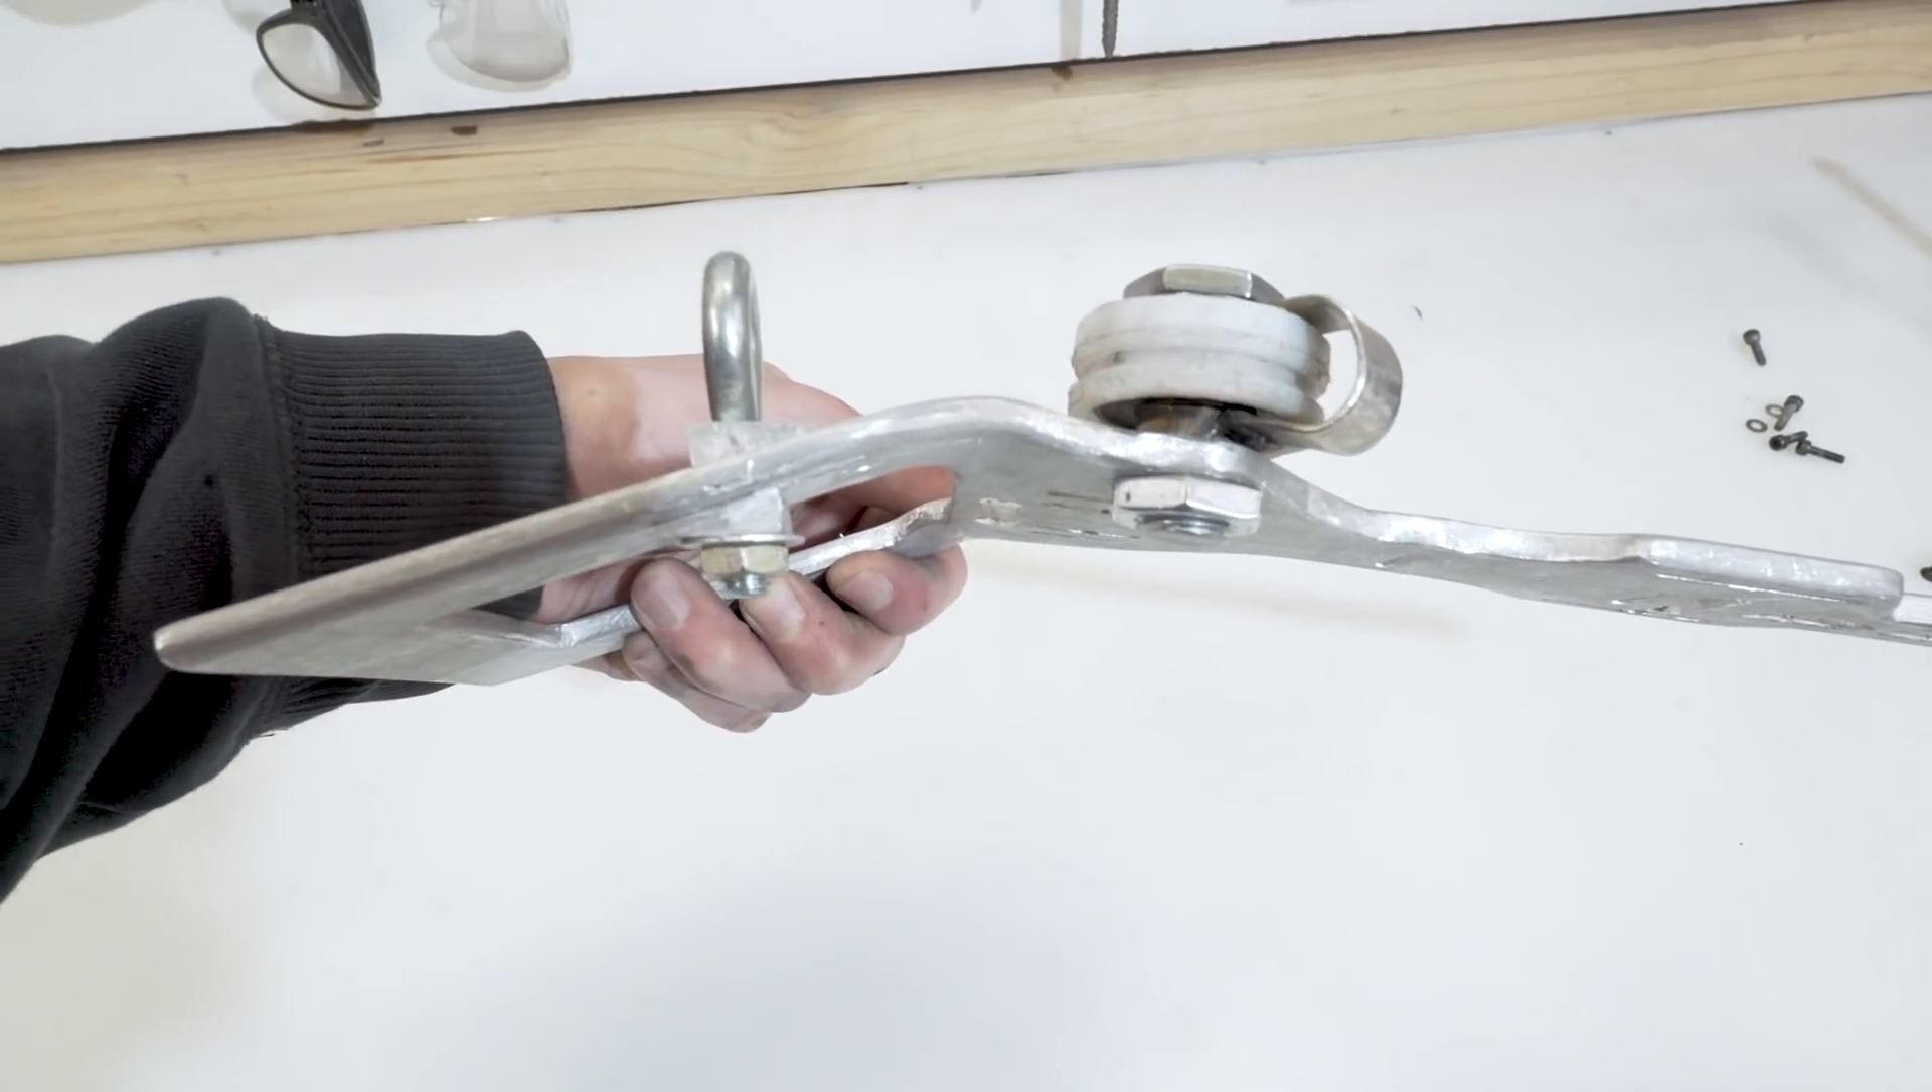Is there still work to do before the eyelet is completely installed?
No.